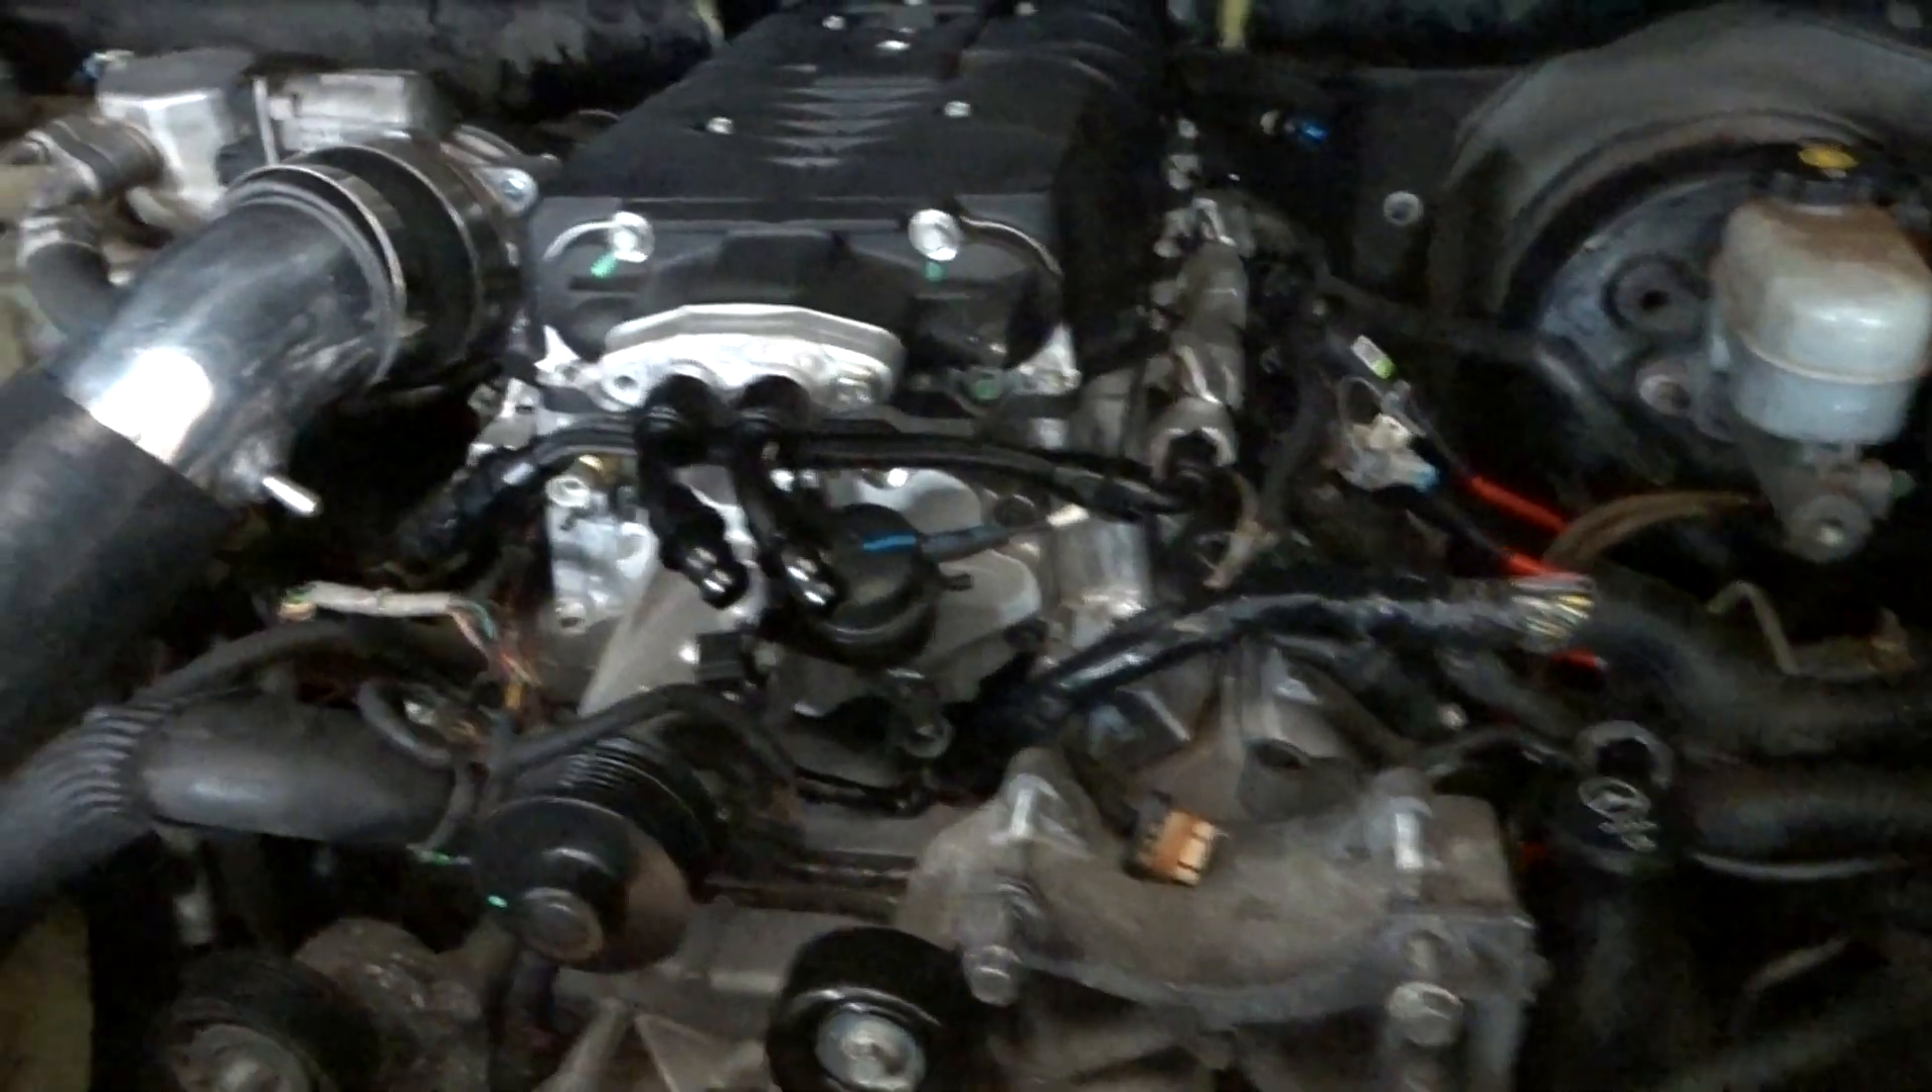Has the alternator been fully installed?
No.